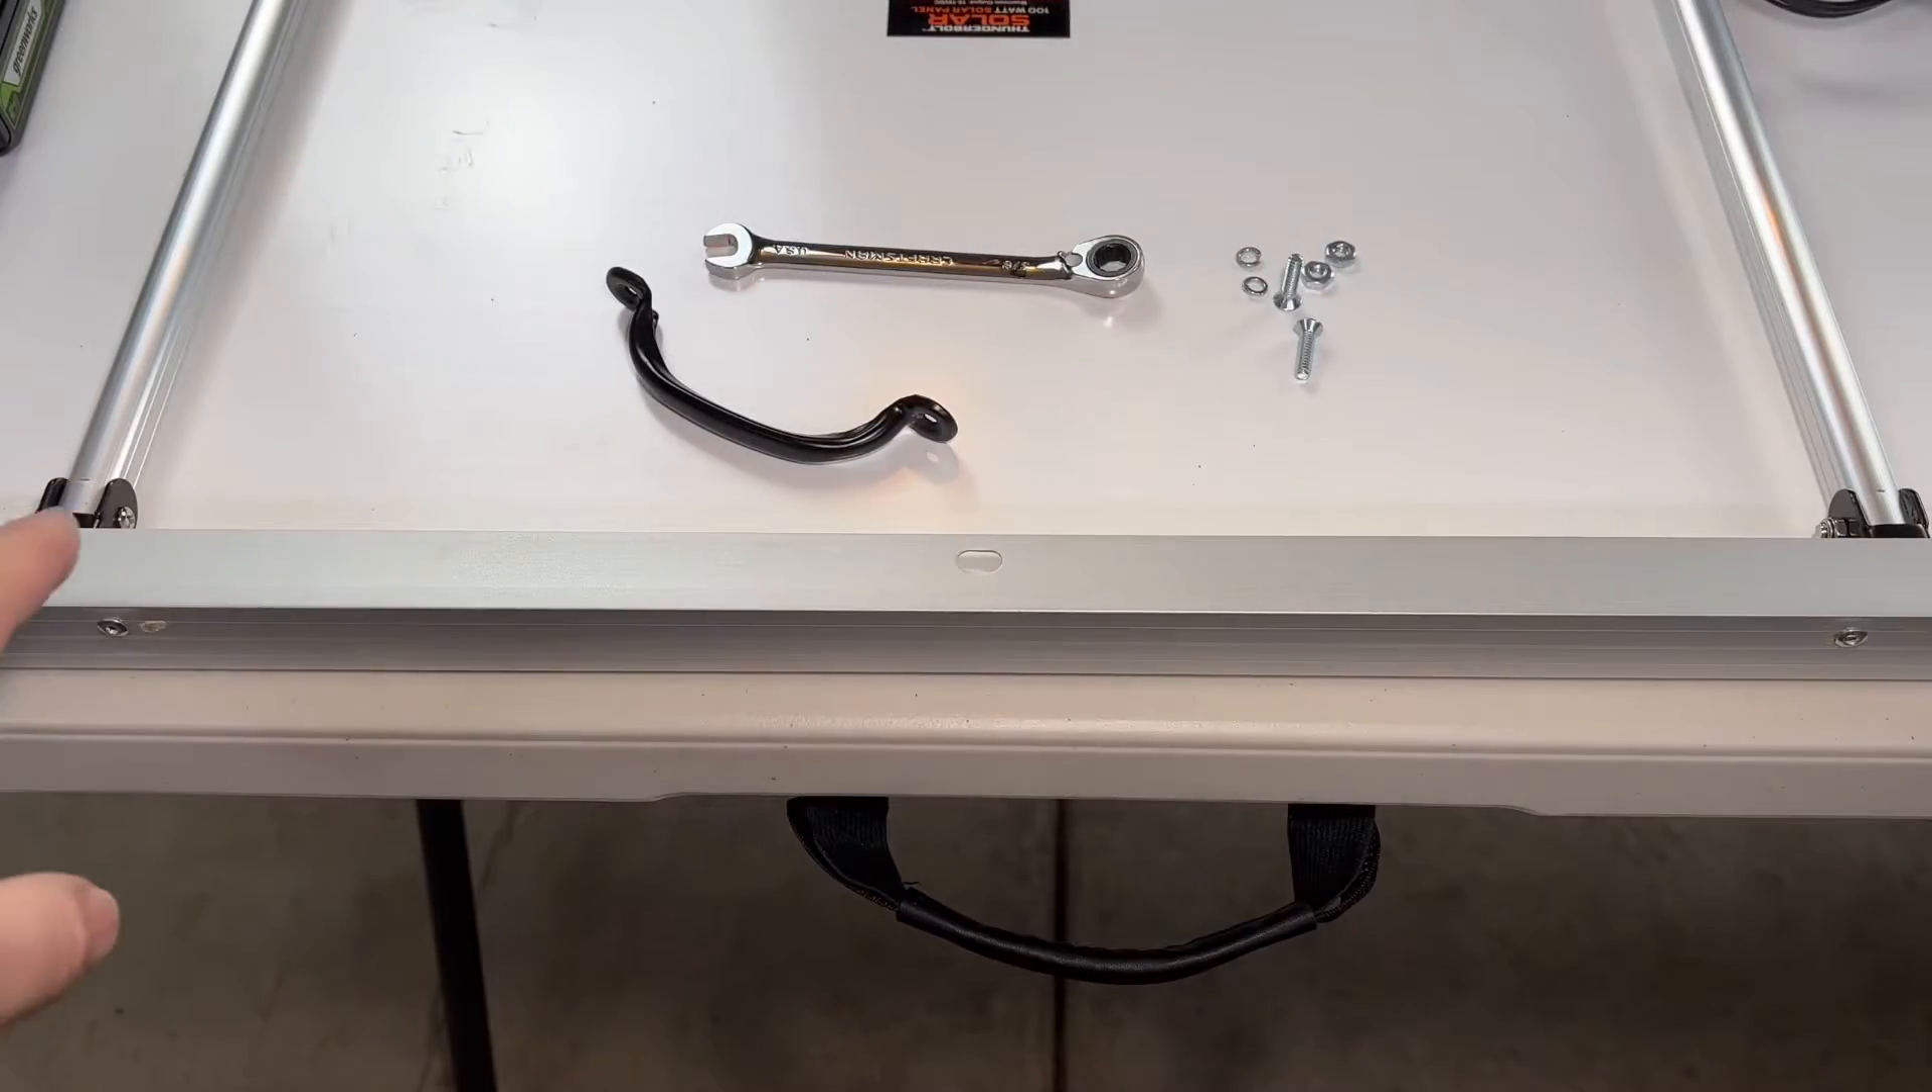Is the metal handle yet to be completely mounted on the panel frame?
Yes.